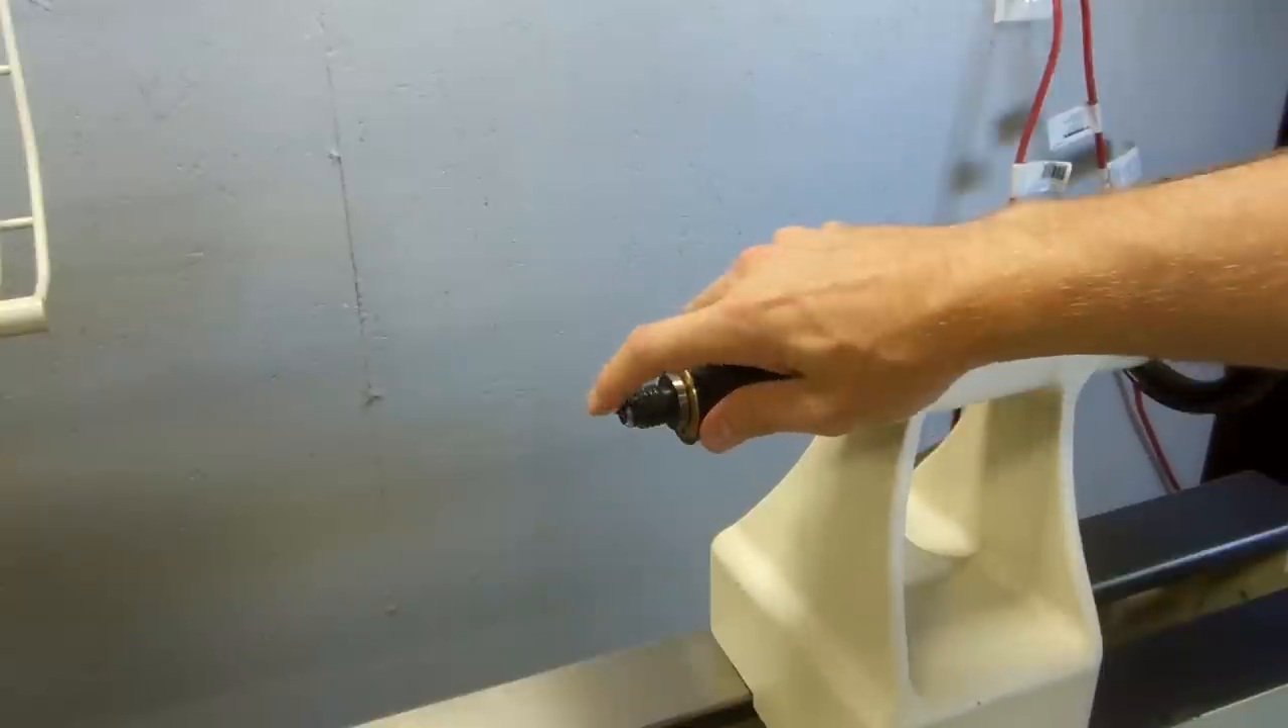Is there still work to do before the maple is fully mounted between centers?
Yes.